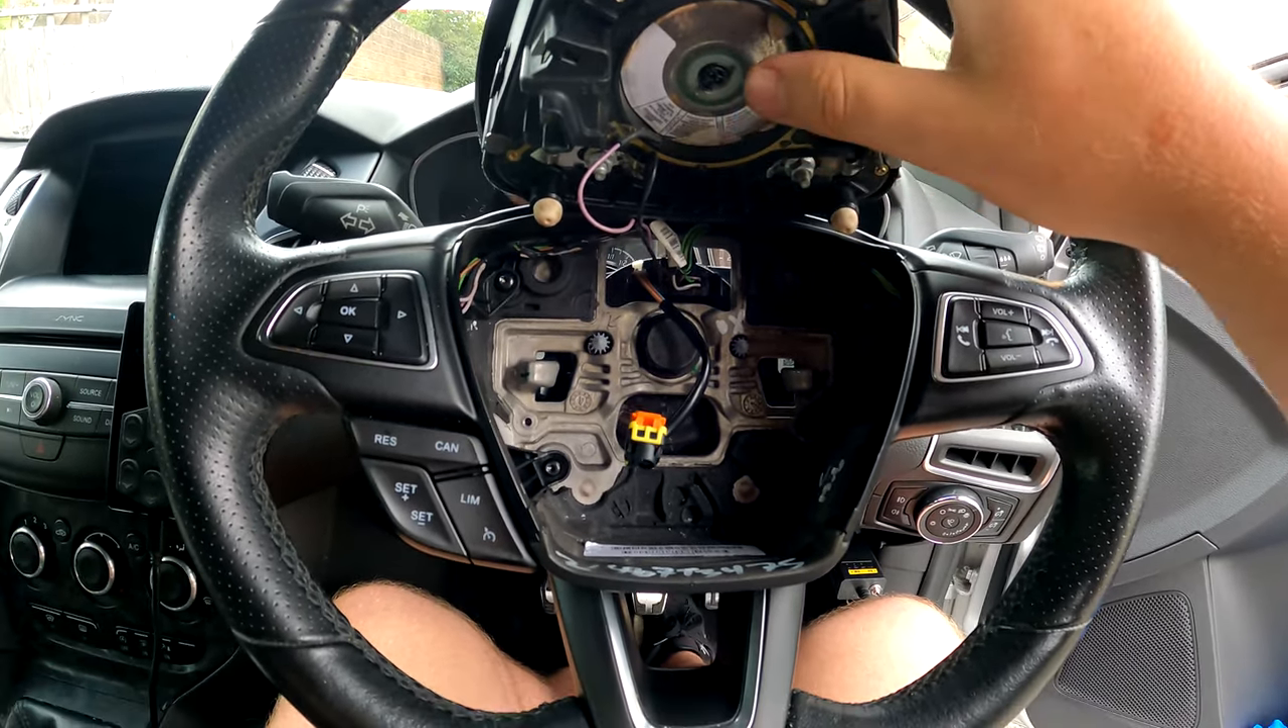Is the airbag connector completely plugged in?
No.